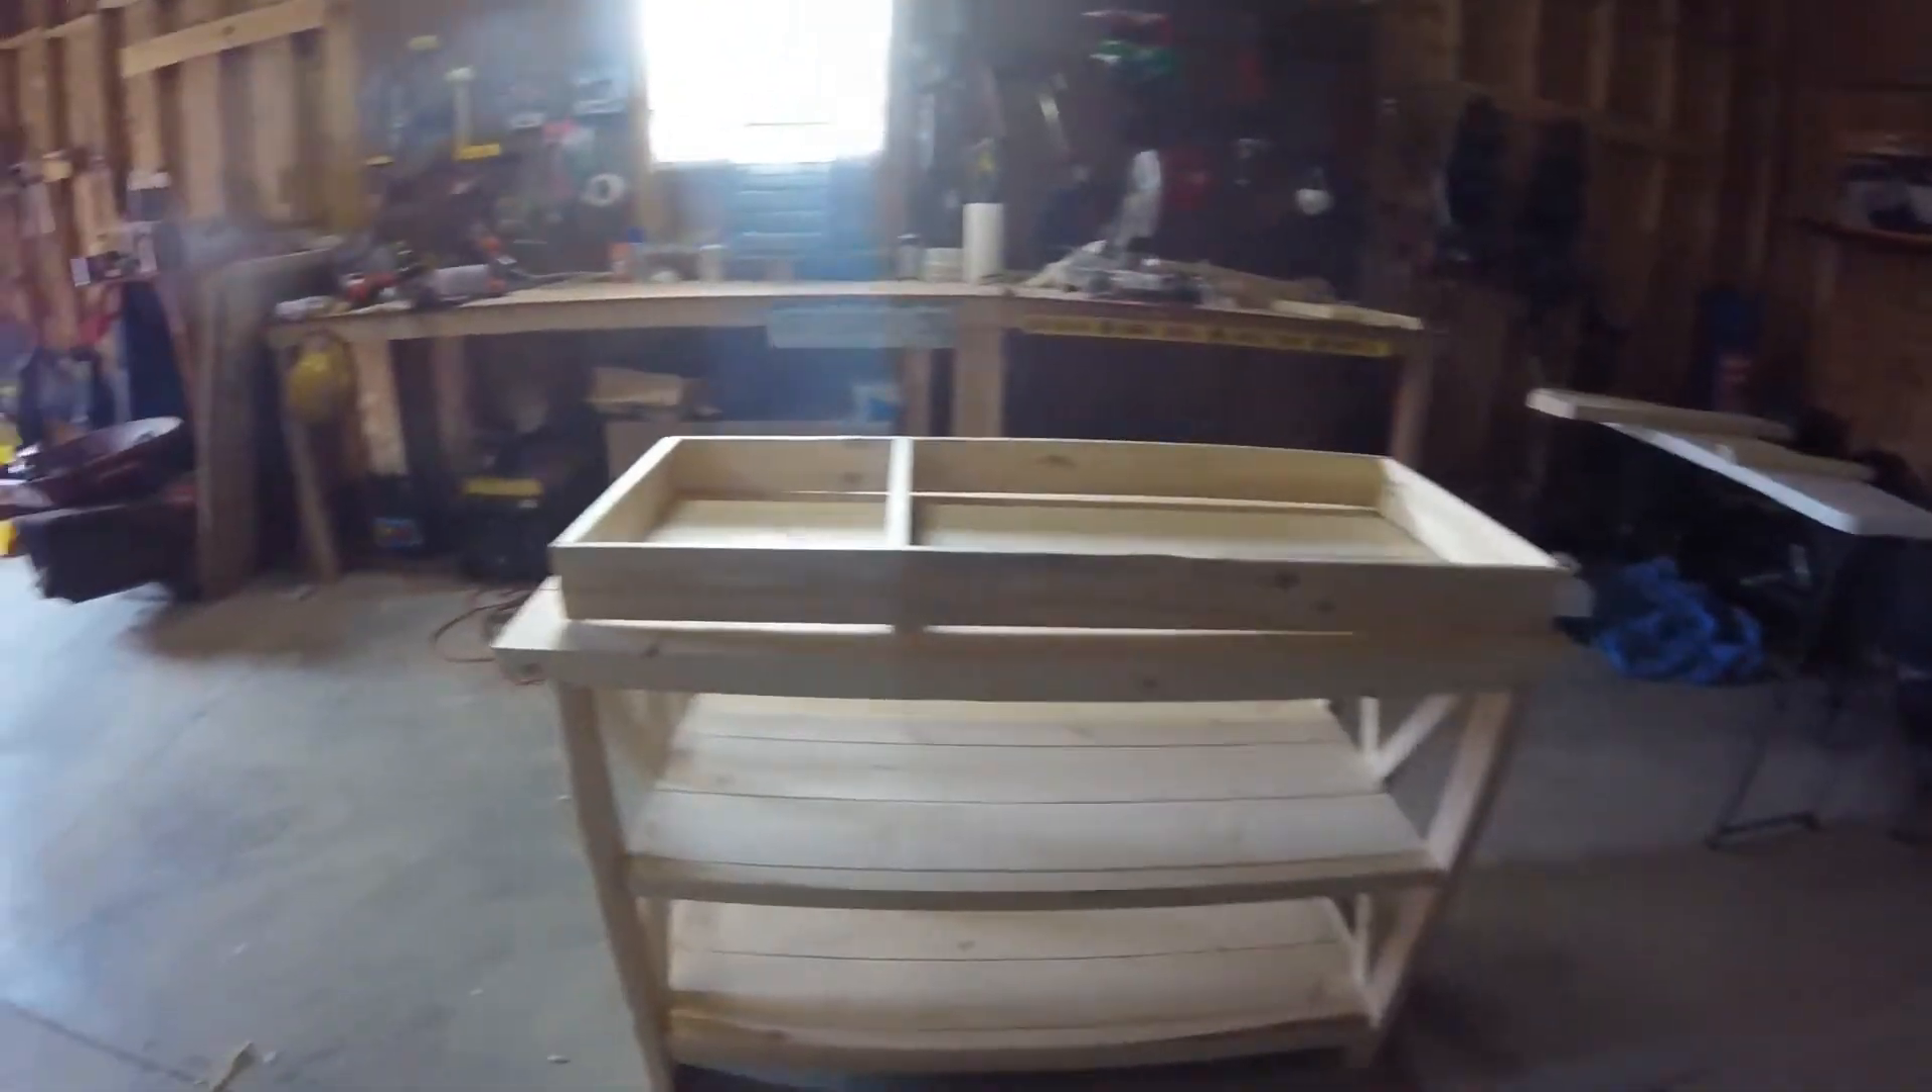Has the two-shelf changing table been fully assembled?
Yes.